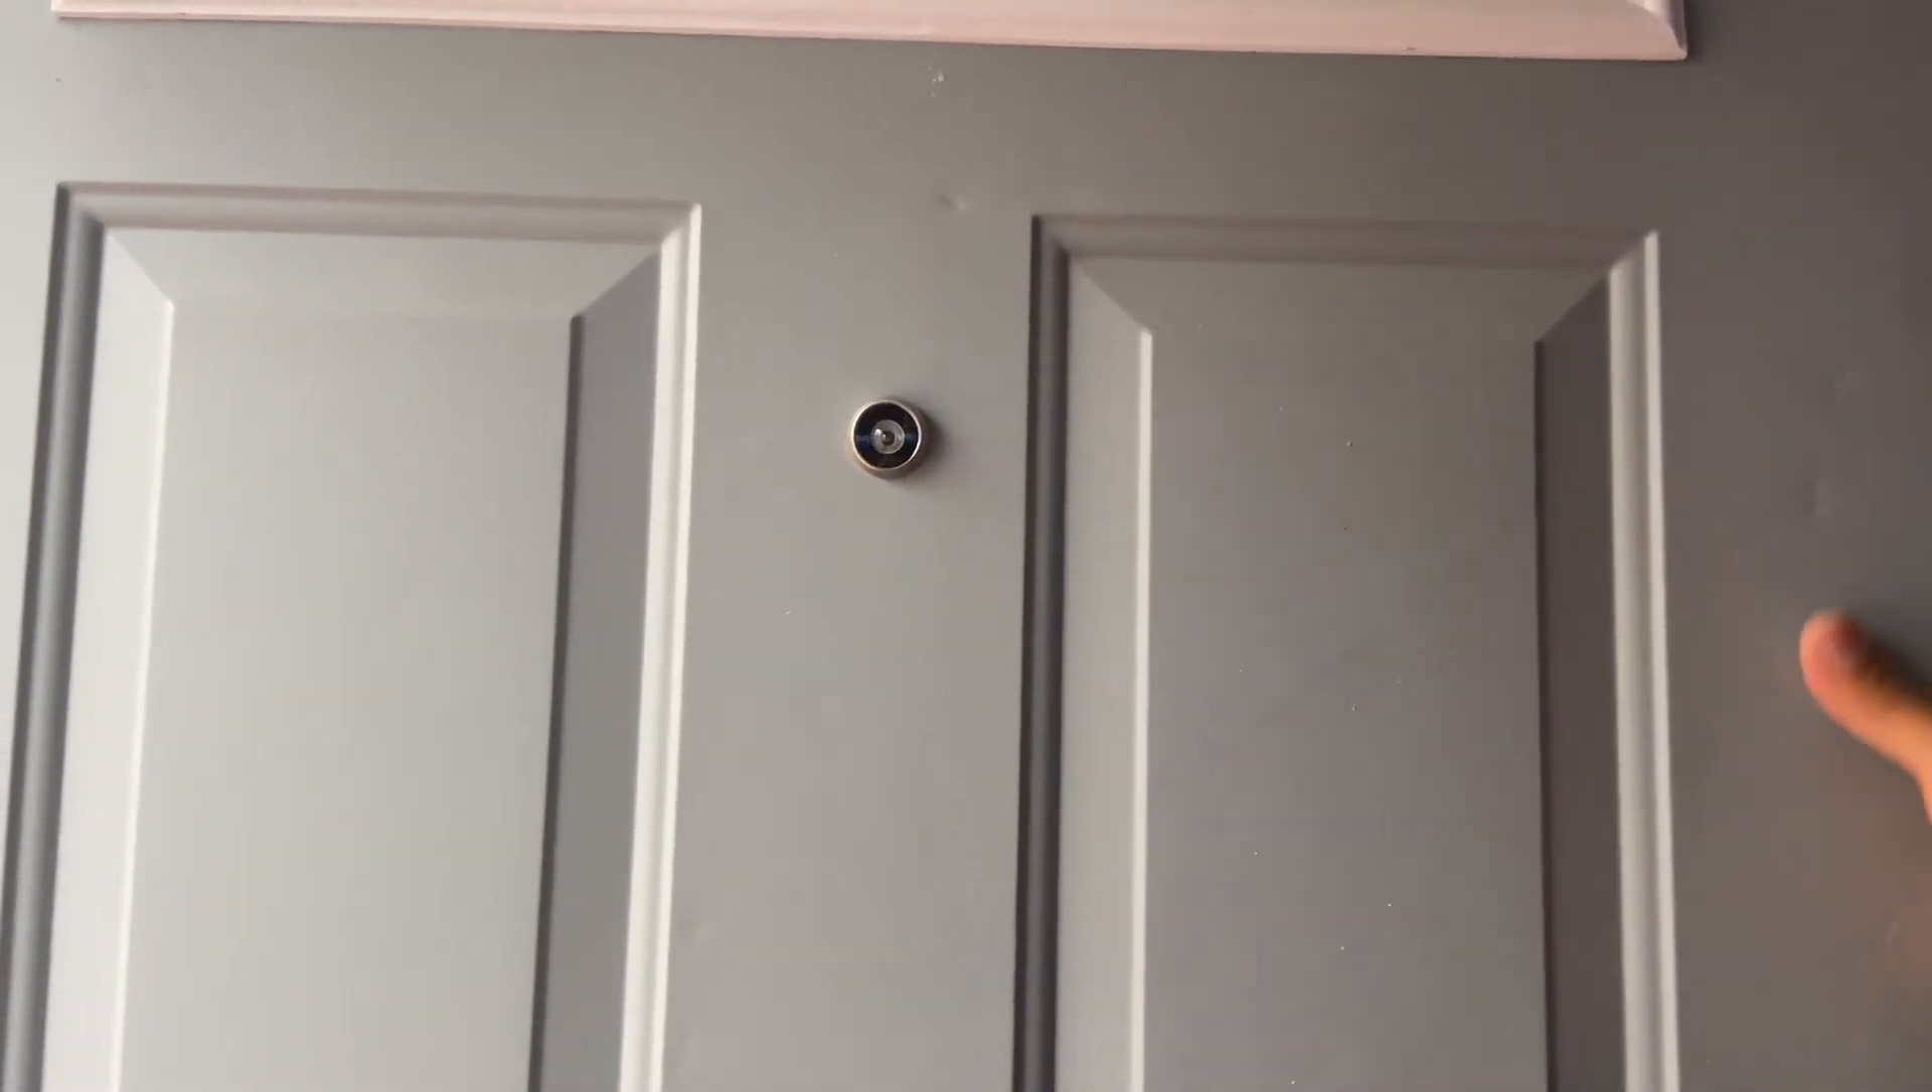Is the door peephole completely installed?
Yes.